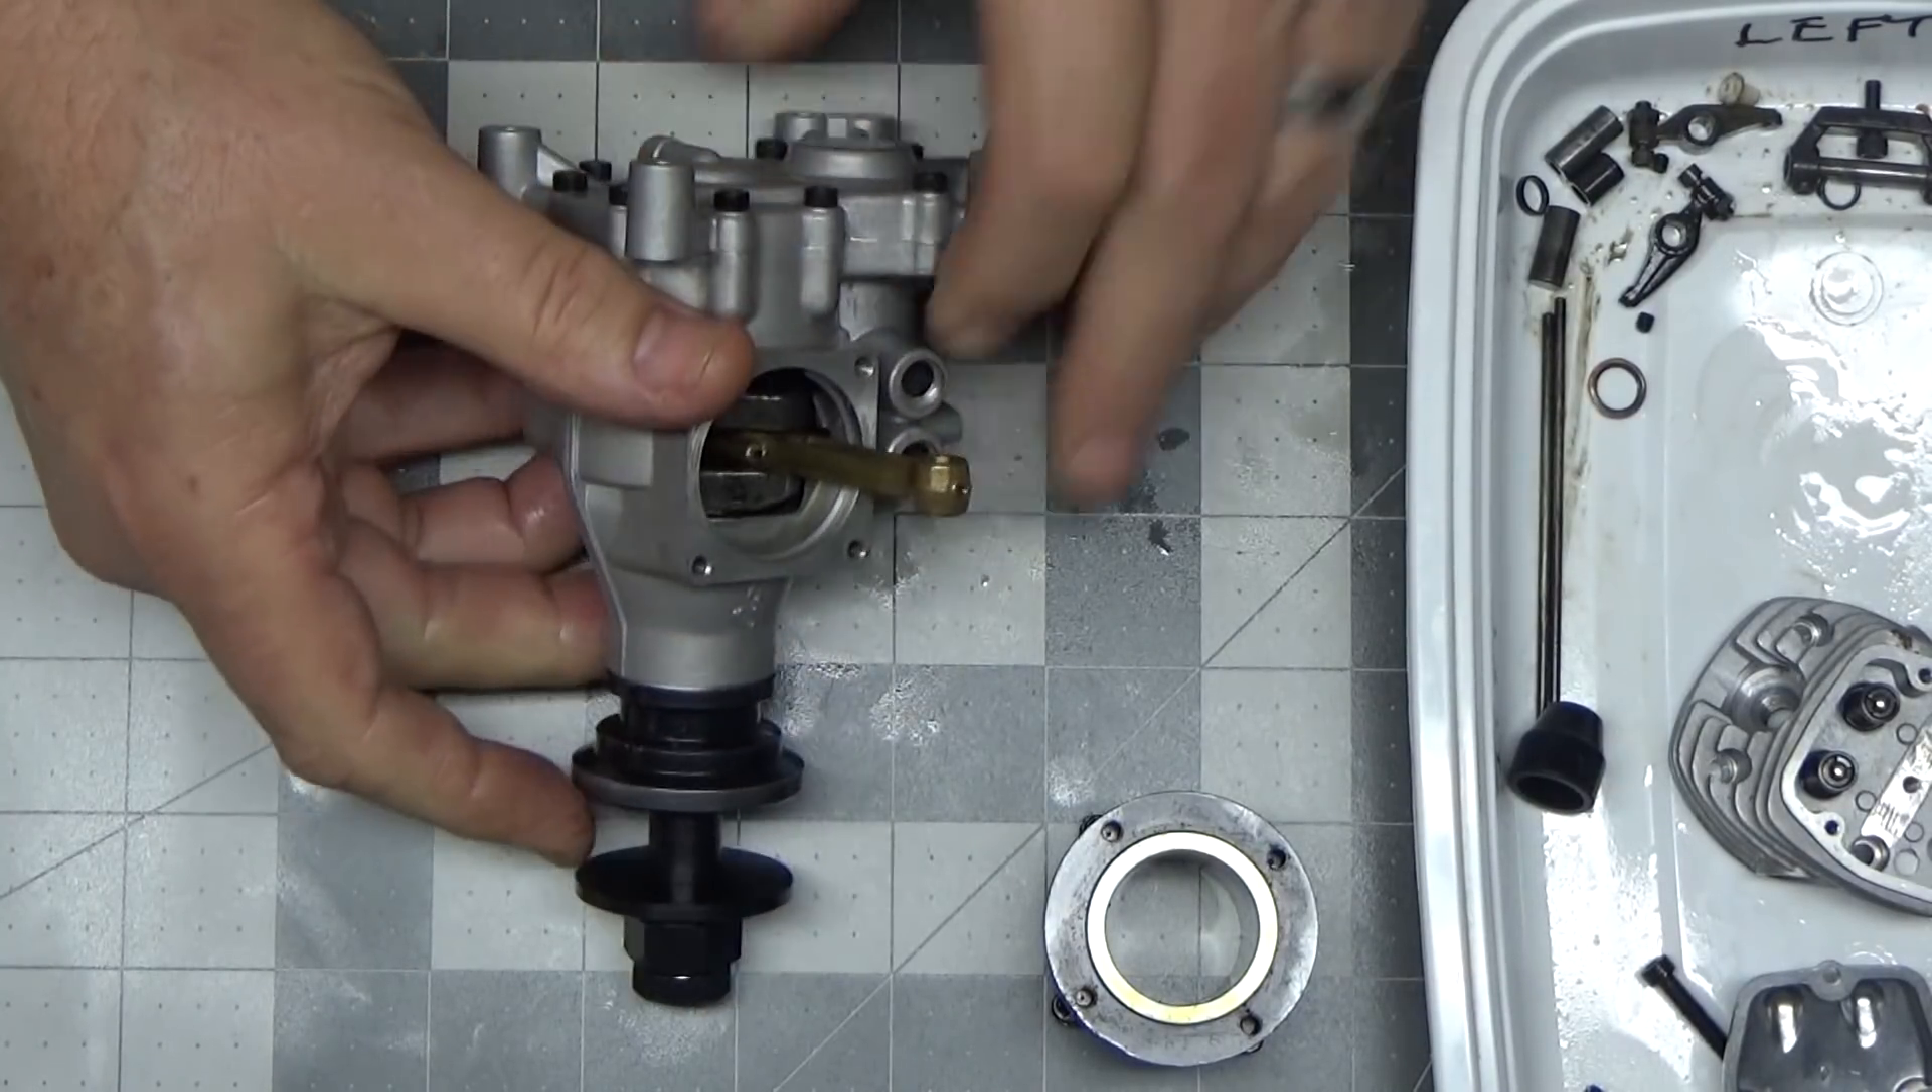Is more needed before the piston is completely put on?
Yes.